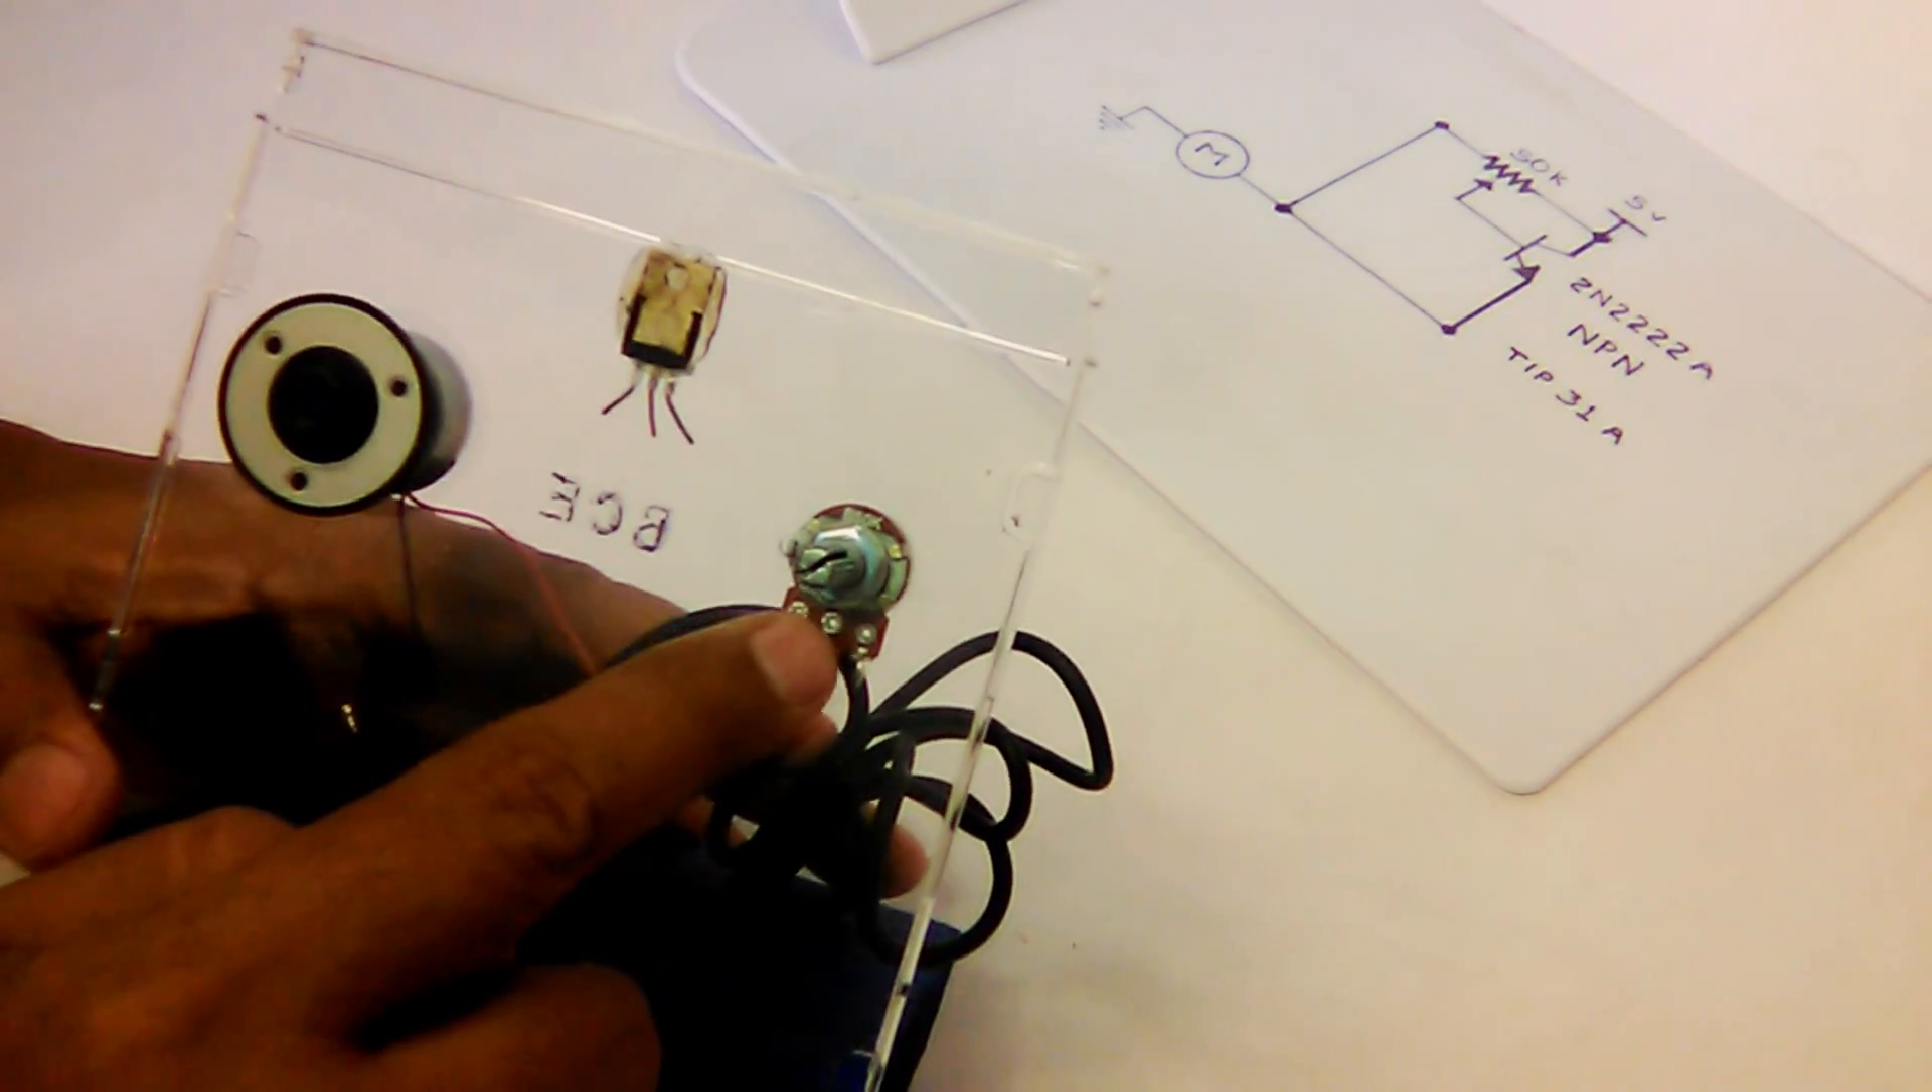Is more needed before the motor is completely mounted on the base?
No.